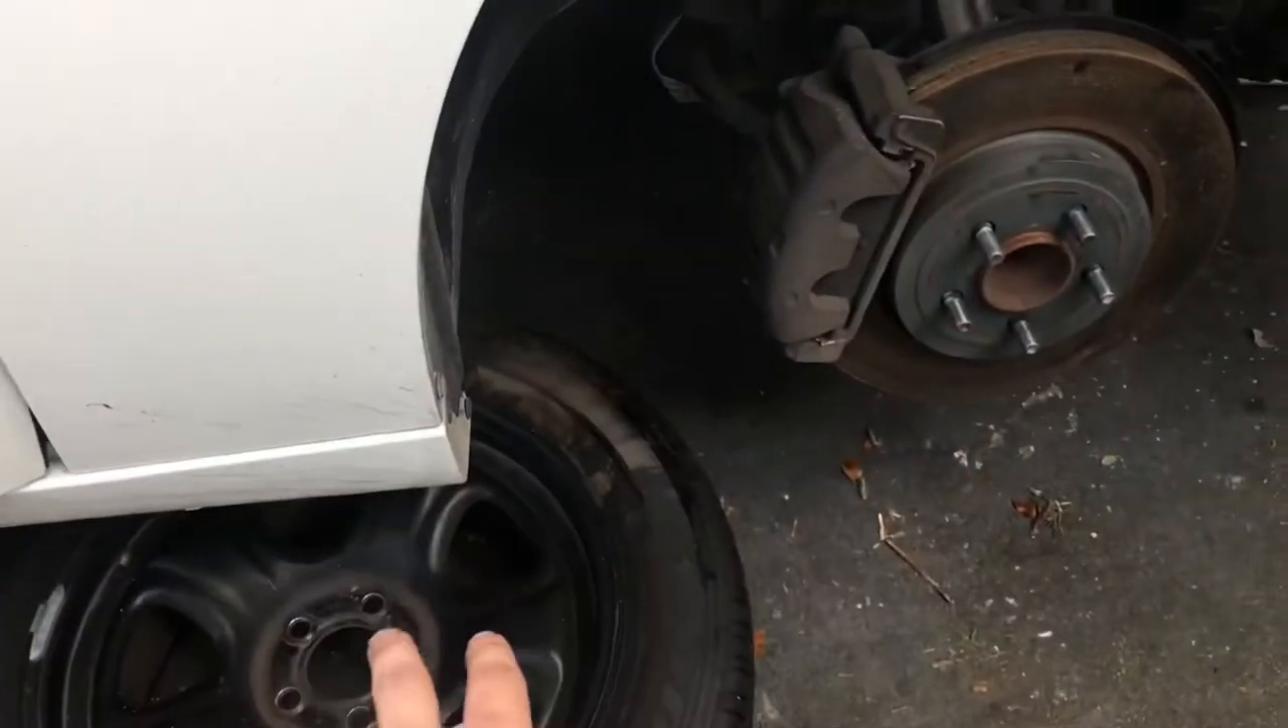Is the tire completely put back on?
No.